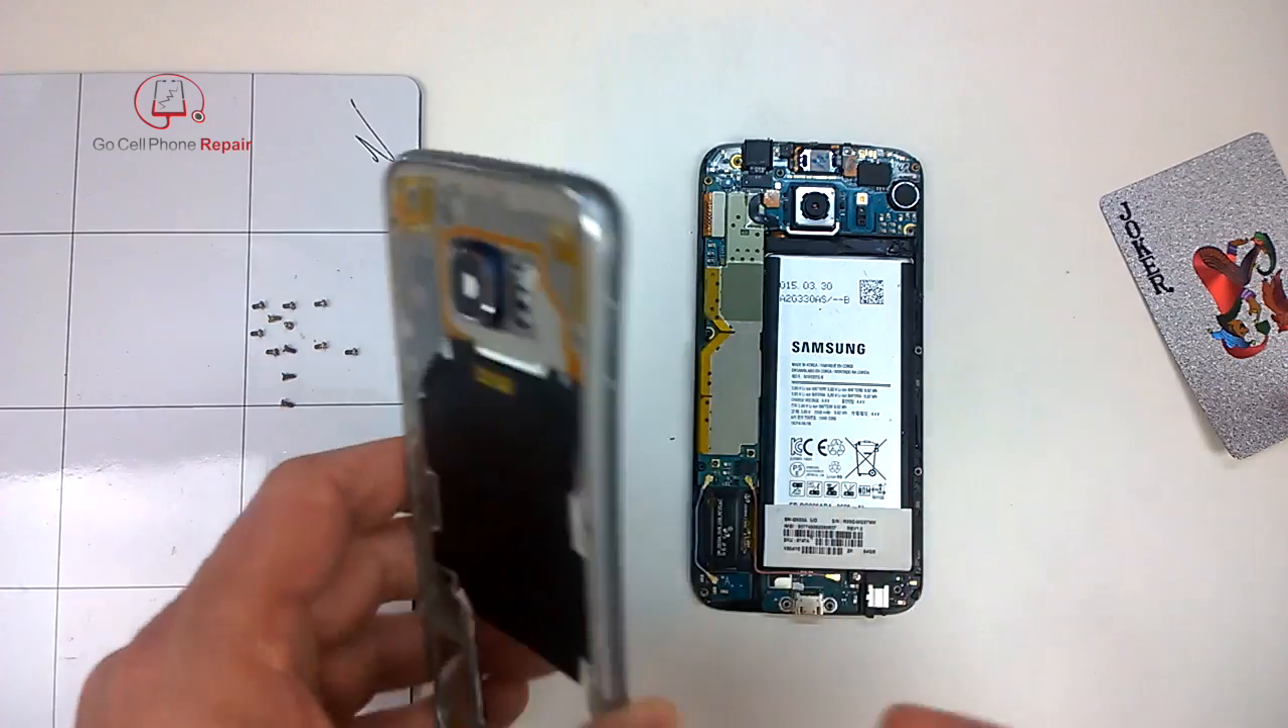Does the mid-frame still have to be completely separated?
No.